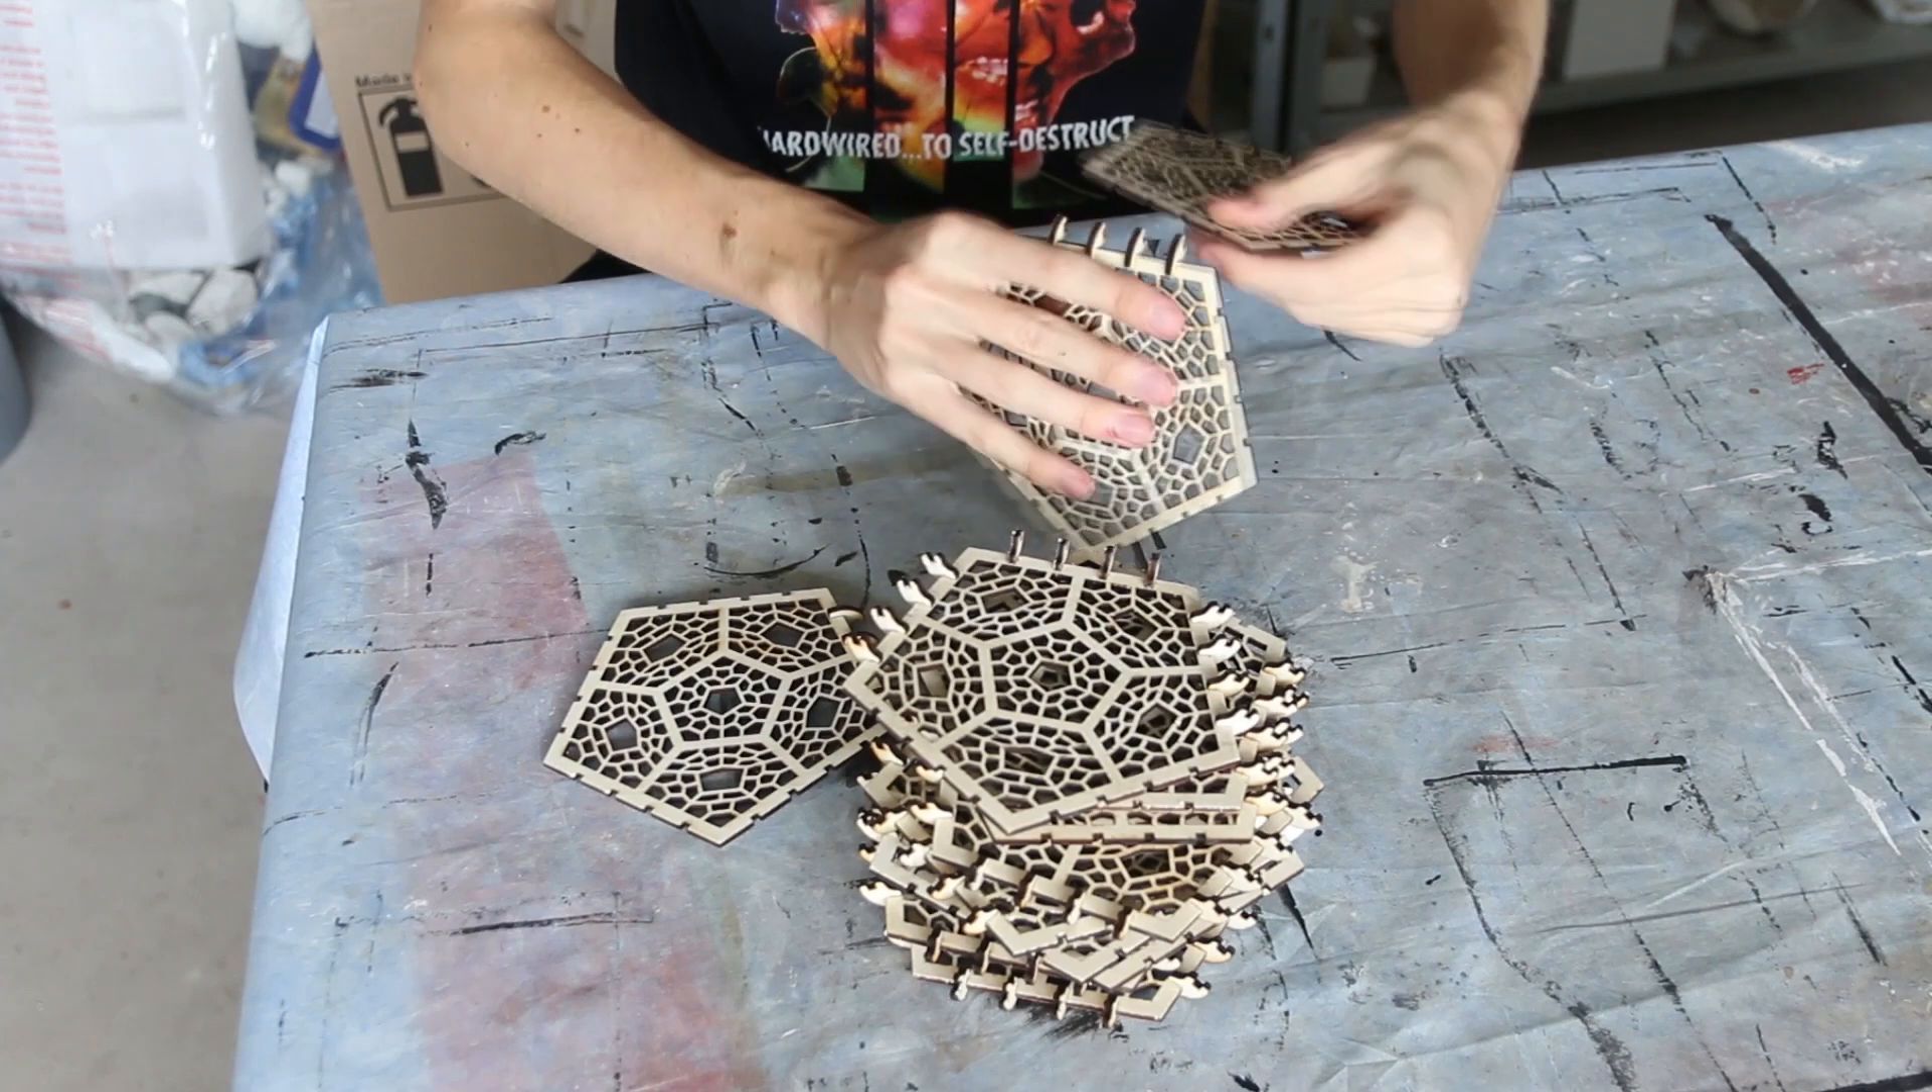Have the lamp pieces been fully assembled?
No.